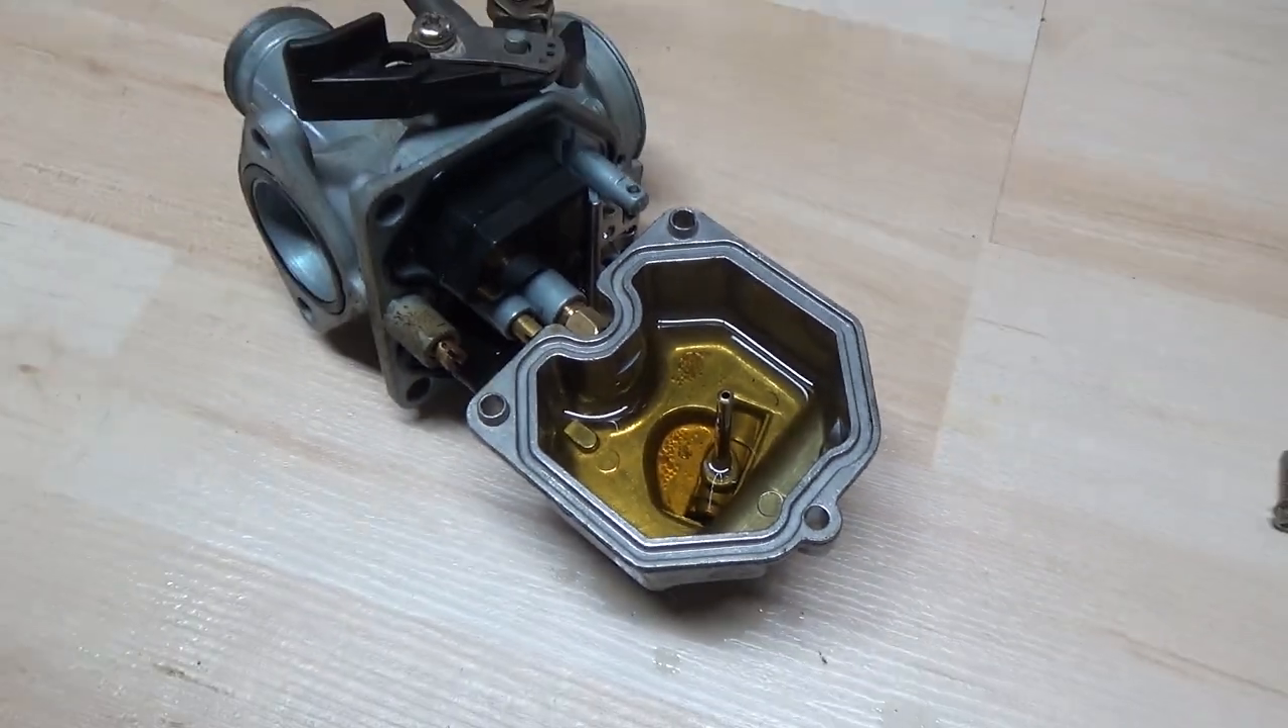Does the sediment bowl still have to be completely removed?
No.